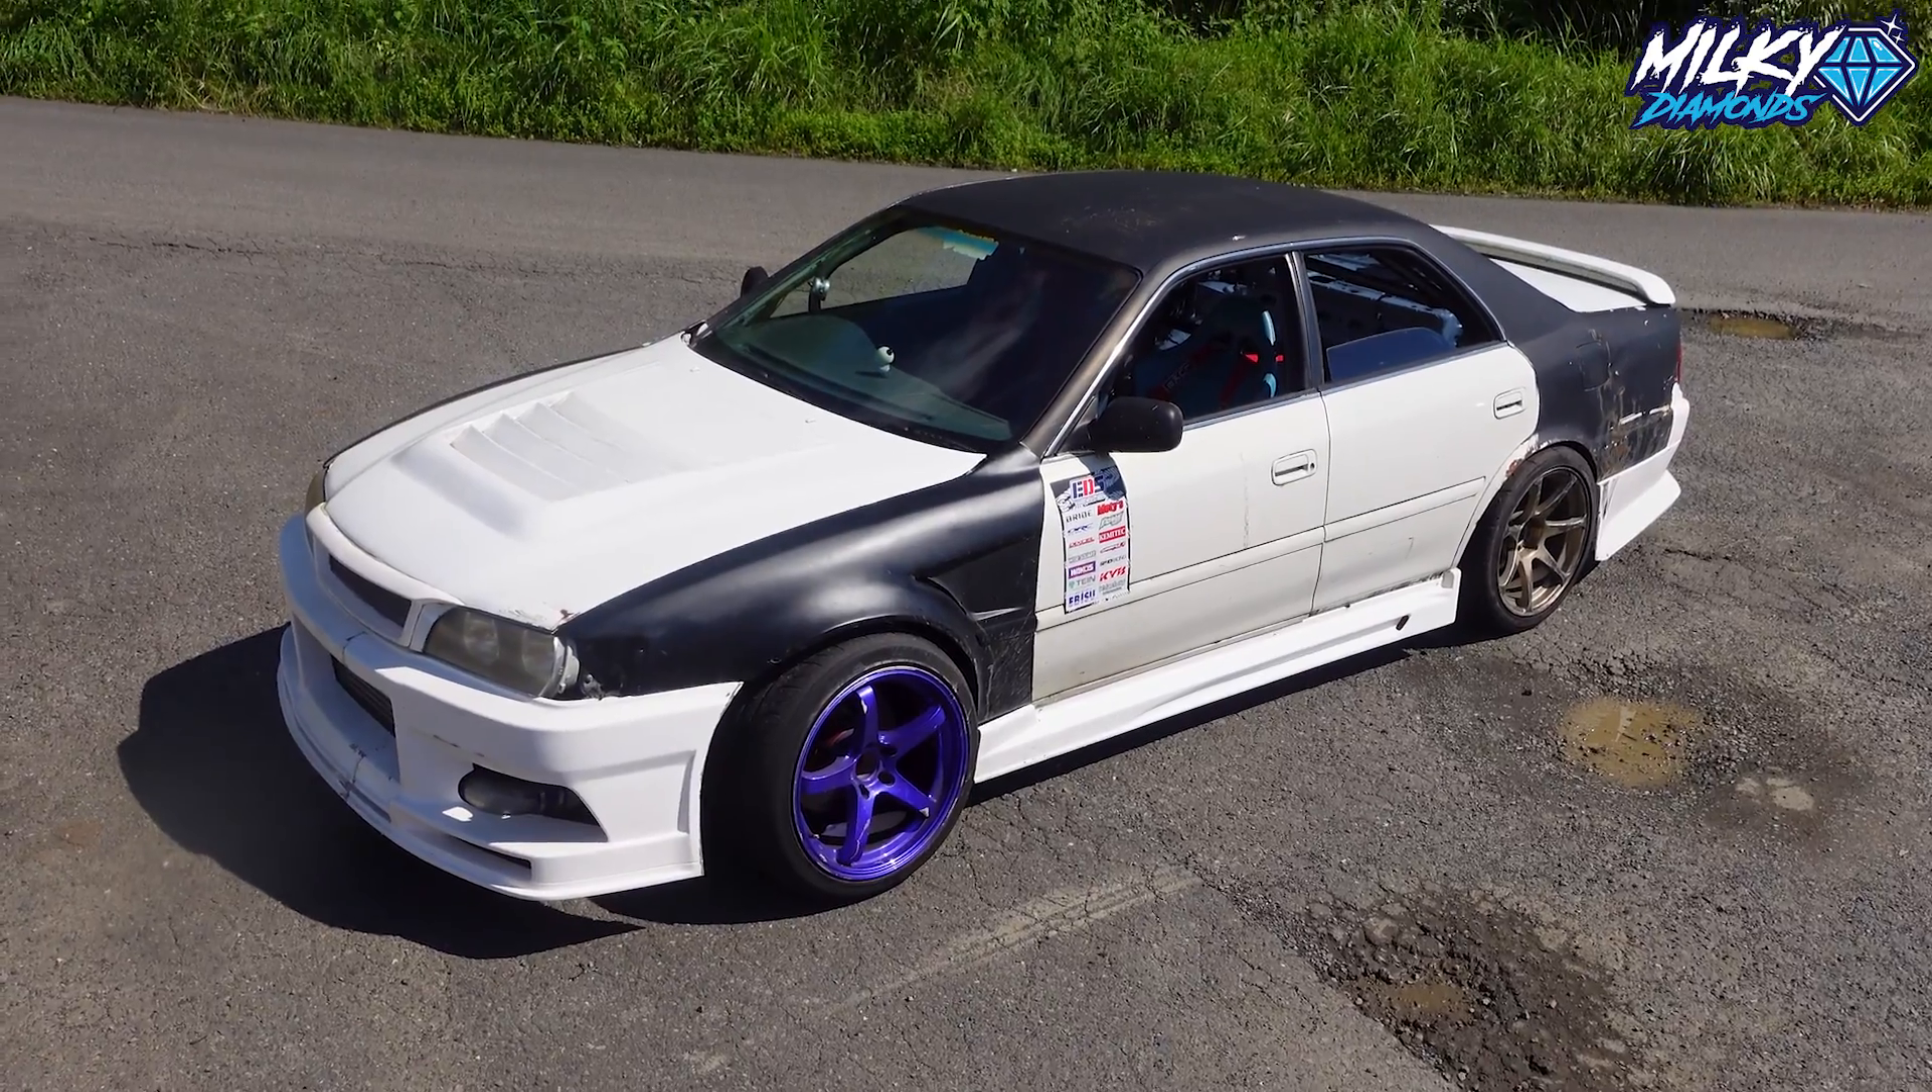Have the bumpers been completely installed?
Yes.